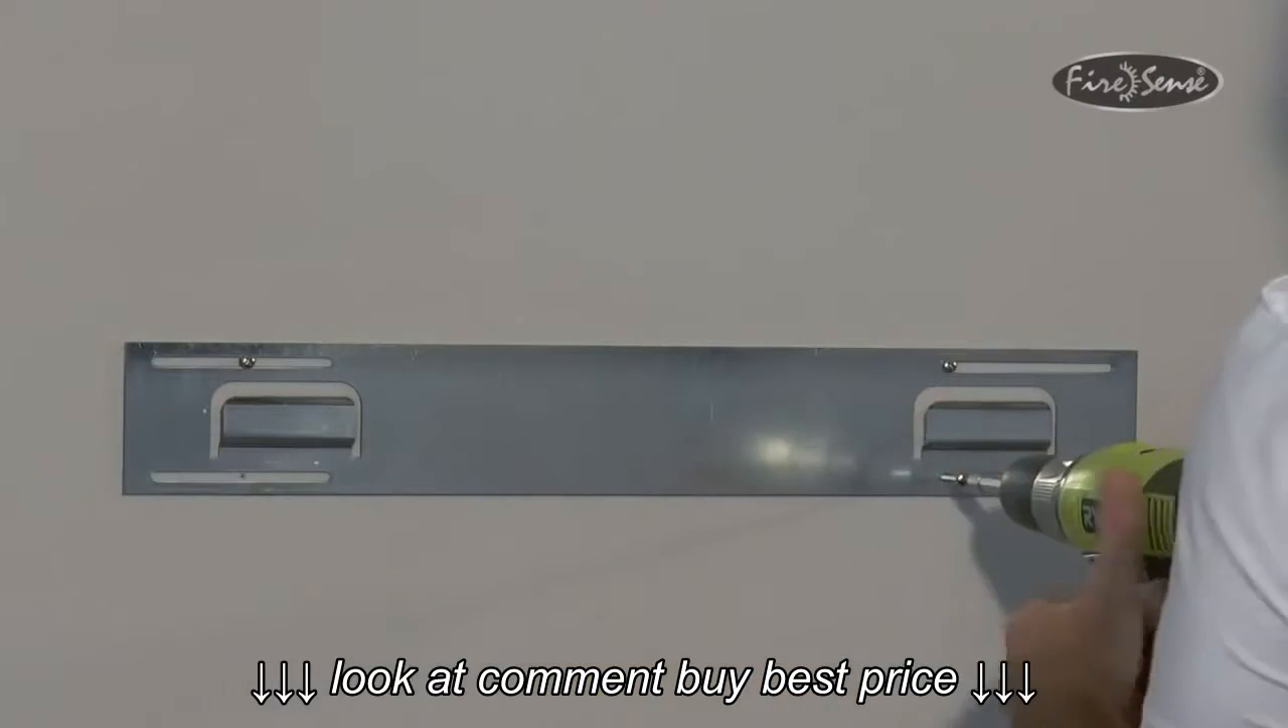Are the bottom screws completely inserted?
No.